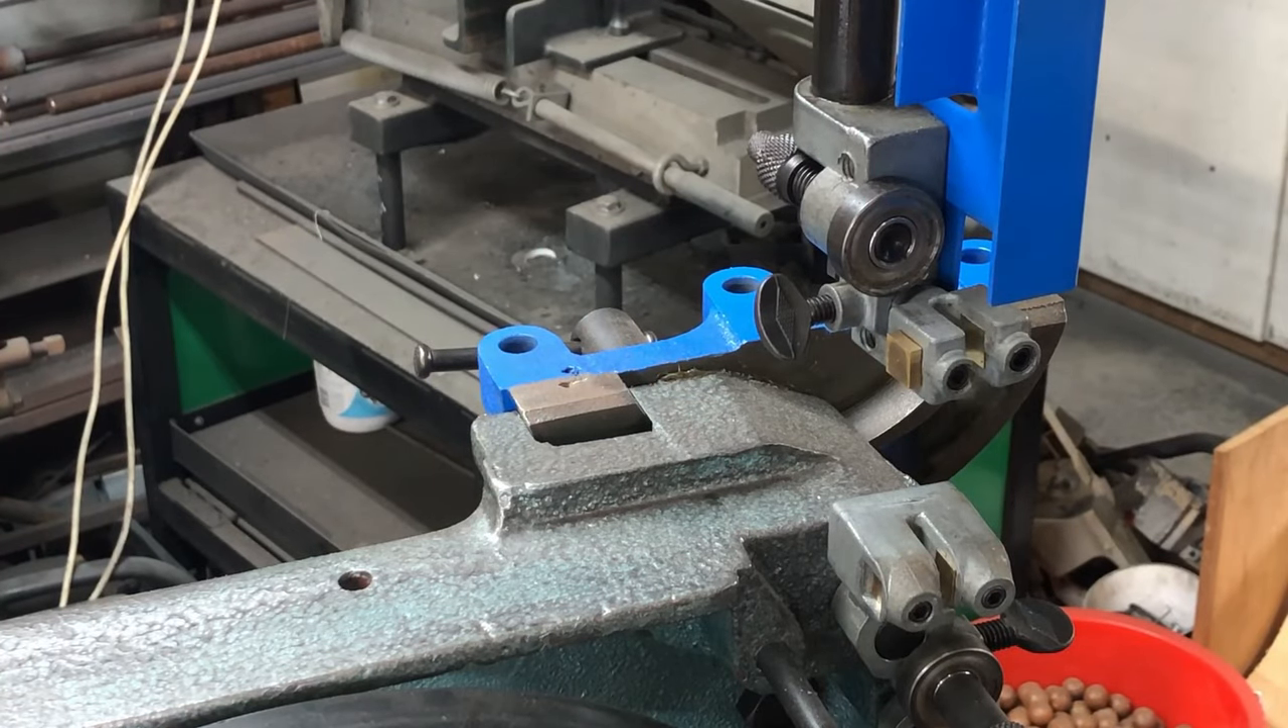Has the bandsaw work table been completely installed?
No.